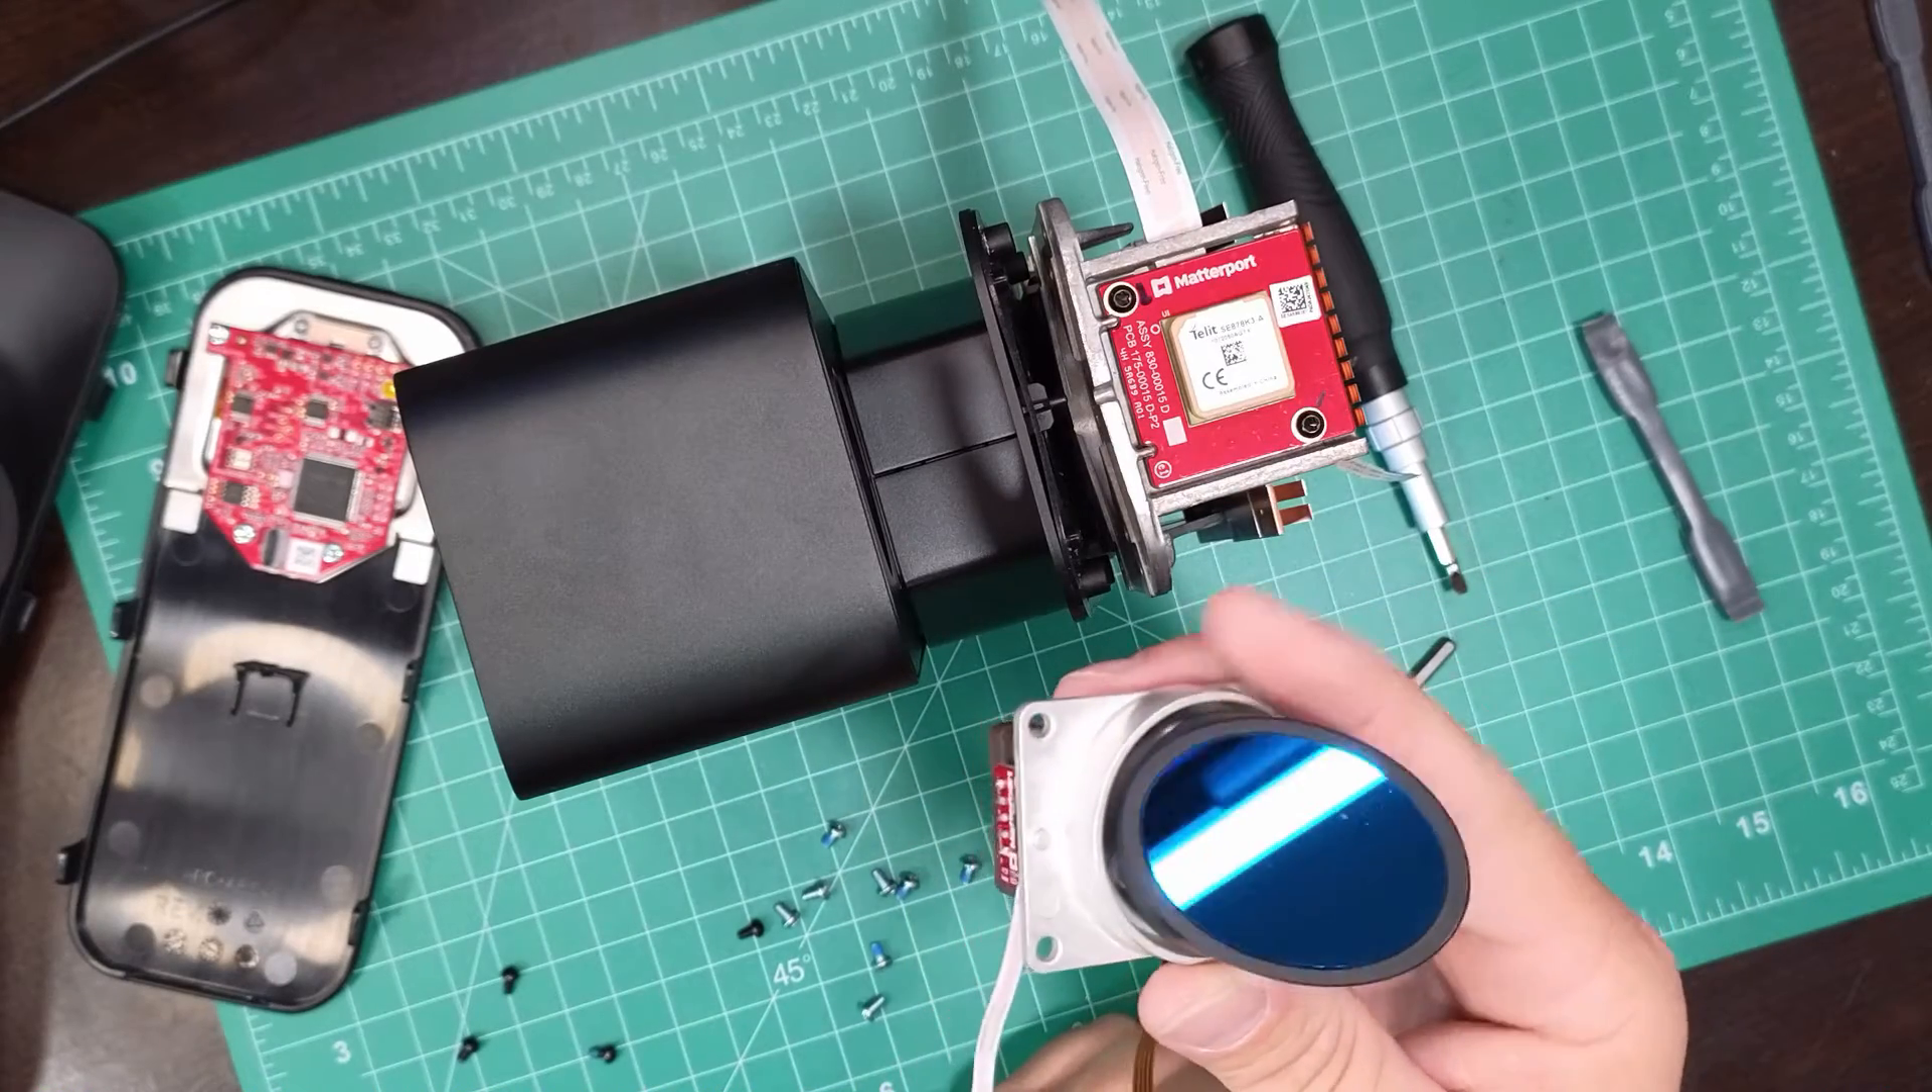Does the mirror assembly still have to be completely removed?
No.